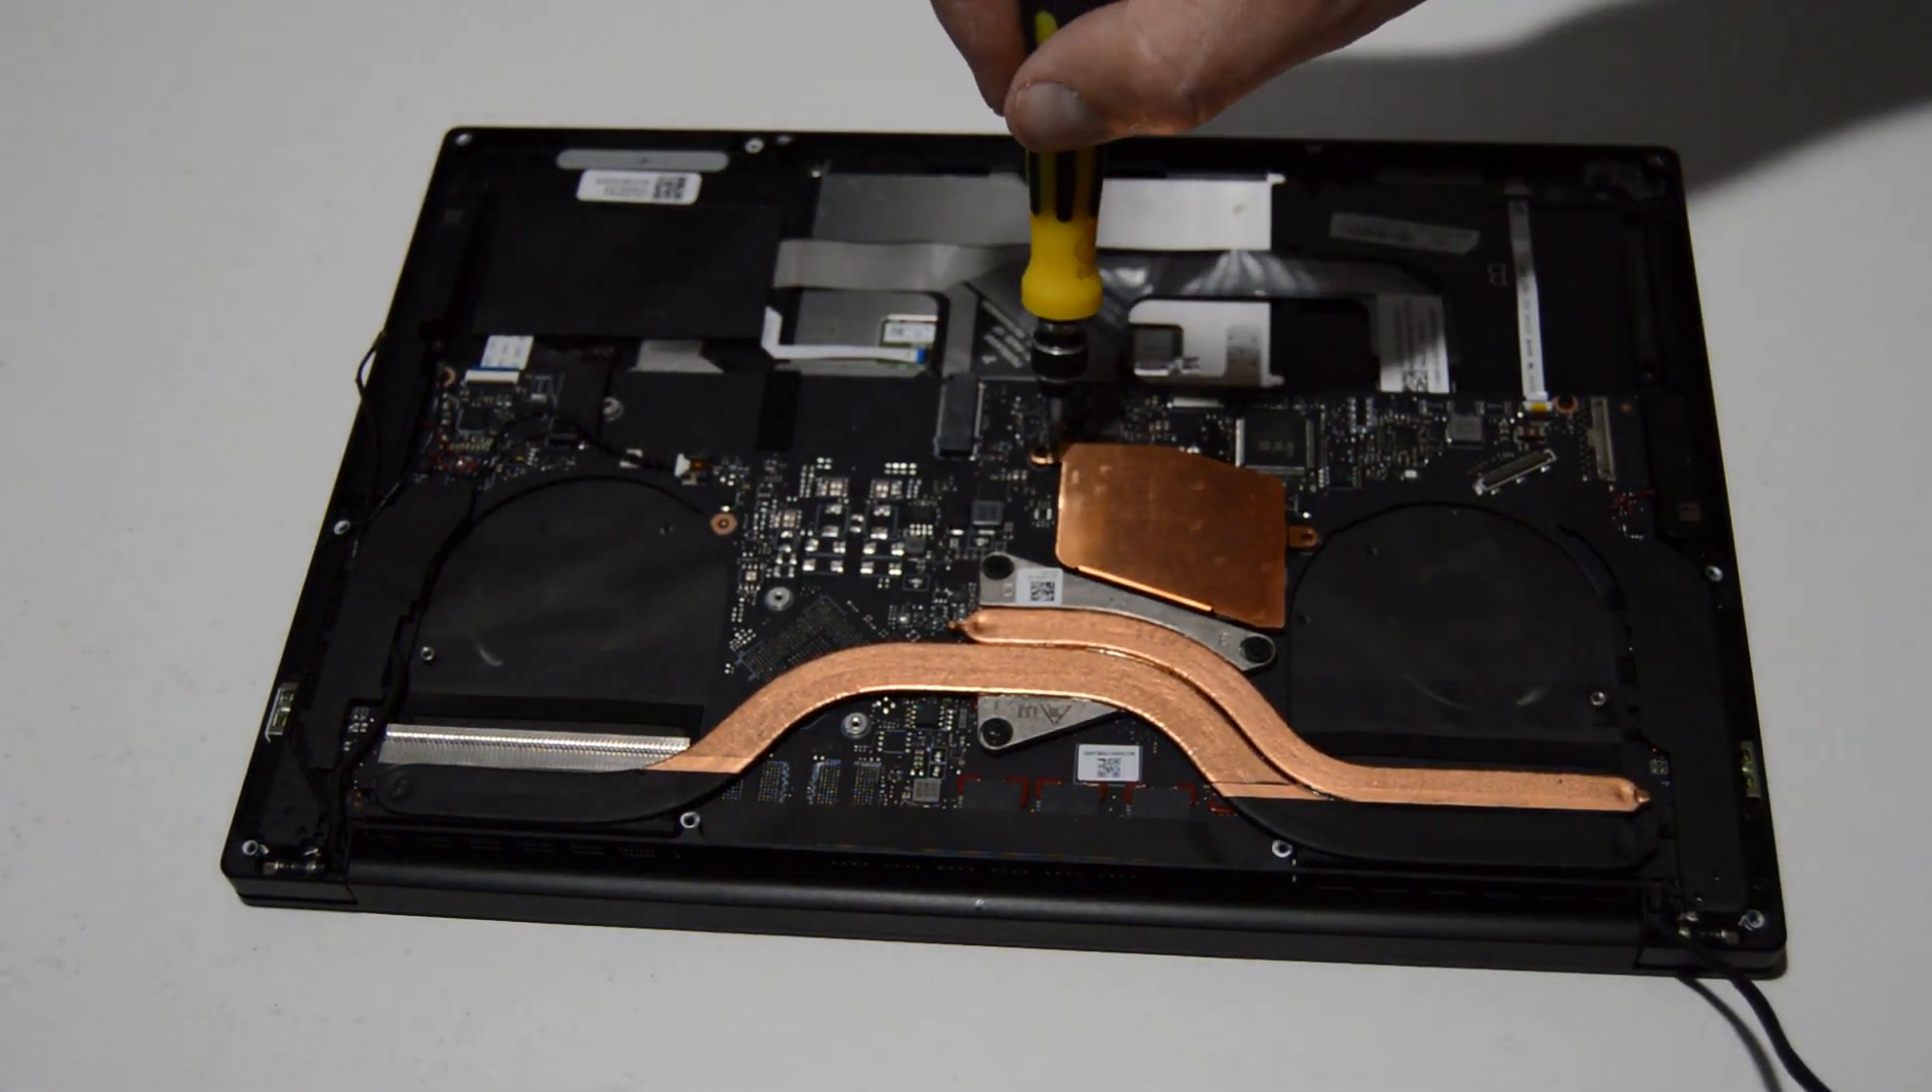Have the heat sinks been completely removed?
No.